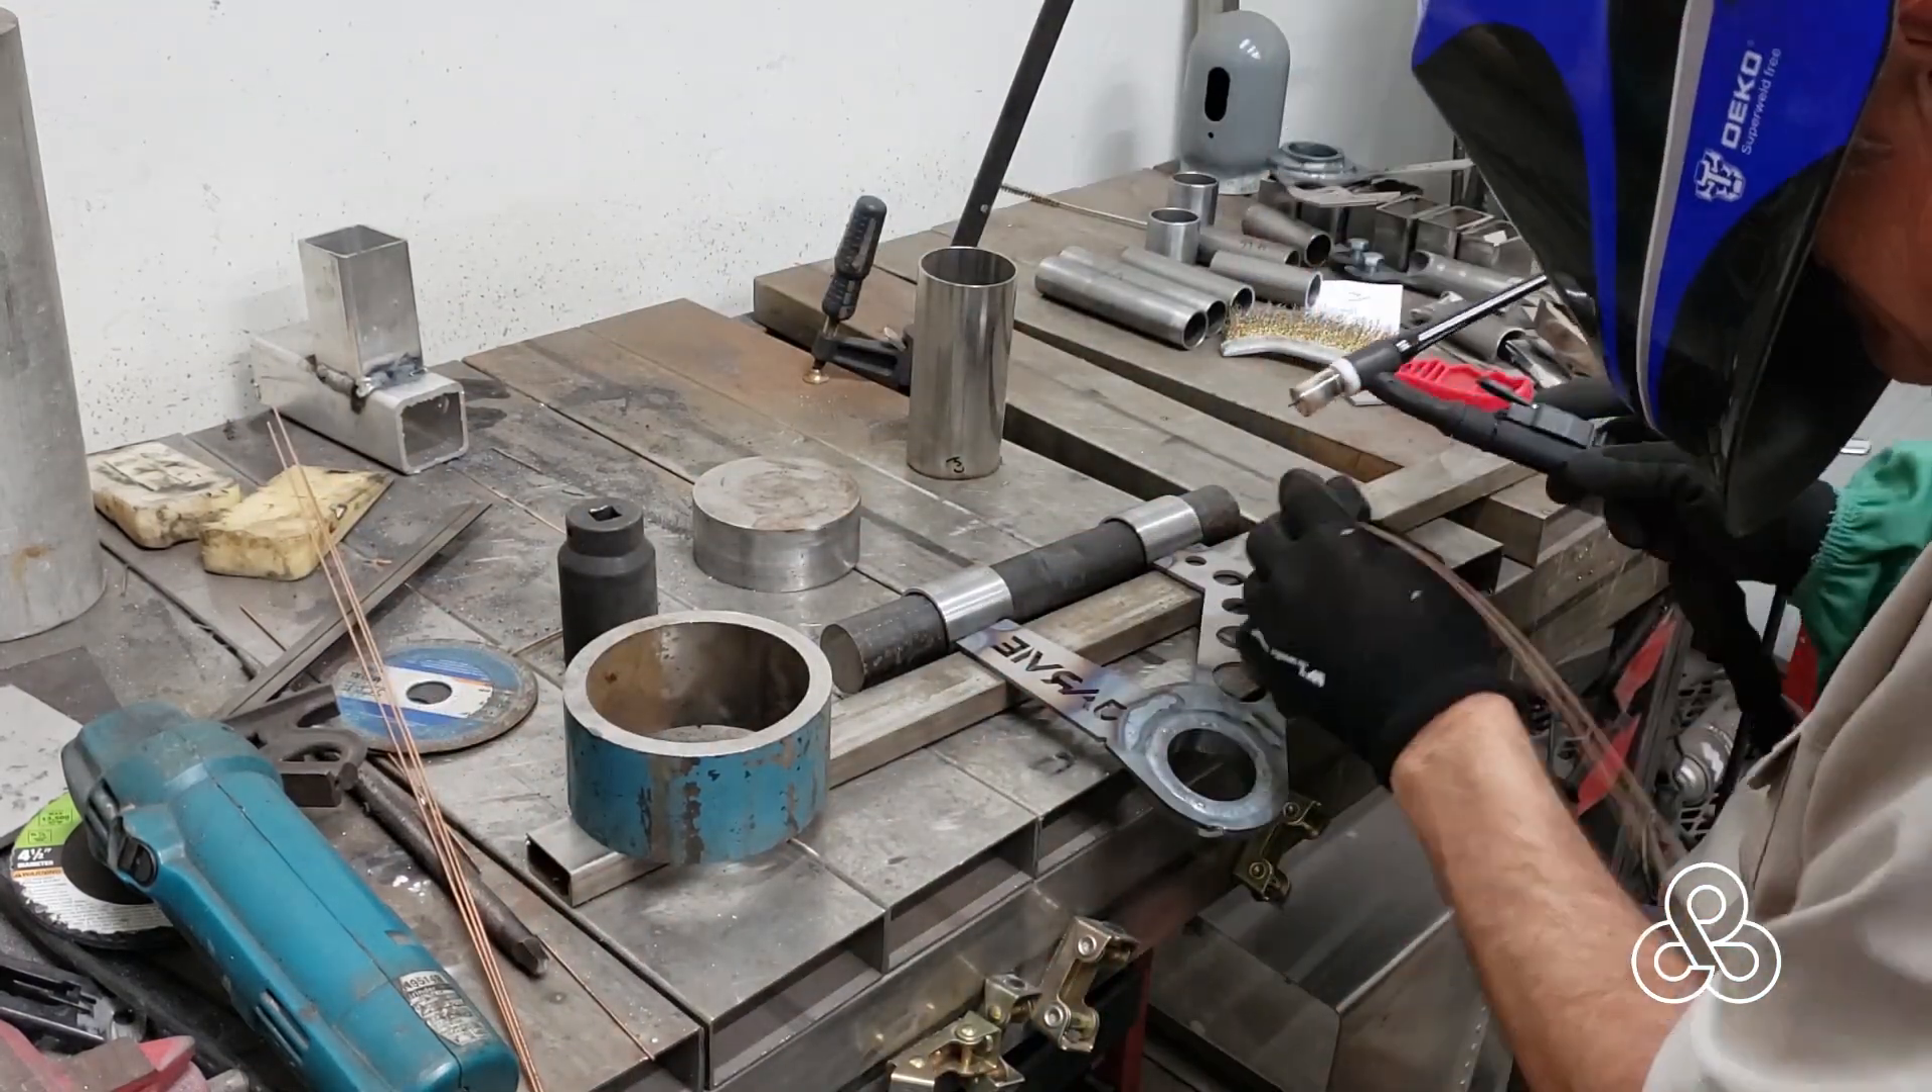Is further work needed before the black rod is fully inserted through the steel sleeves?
No.